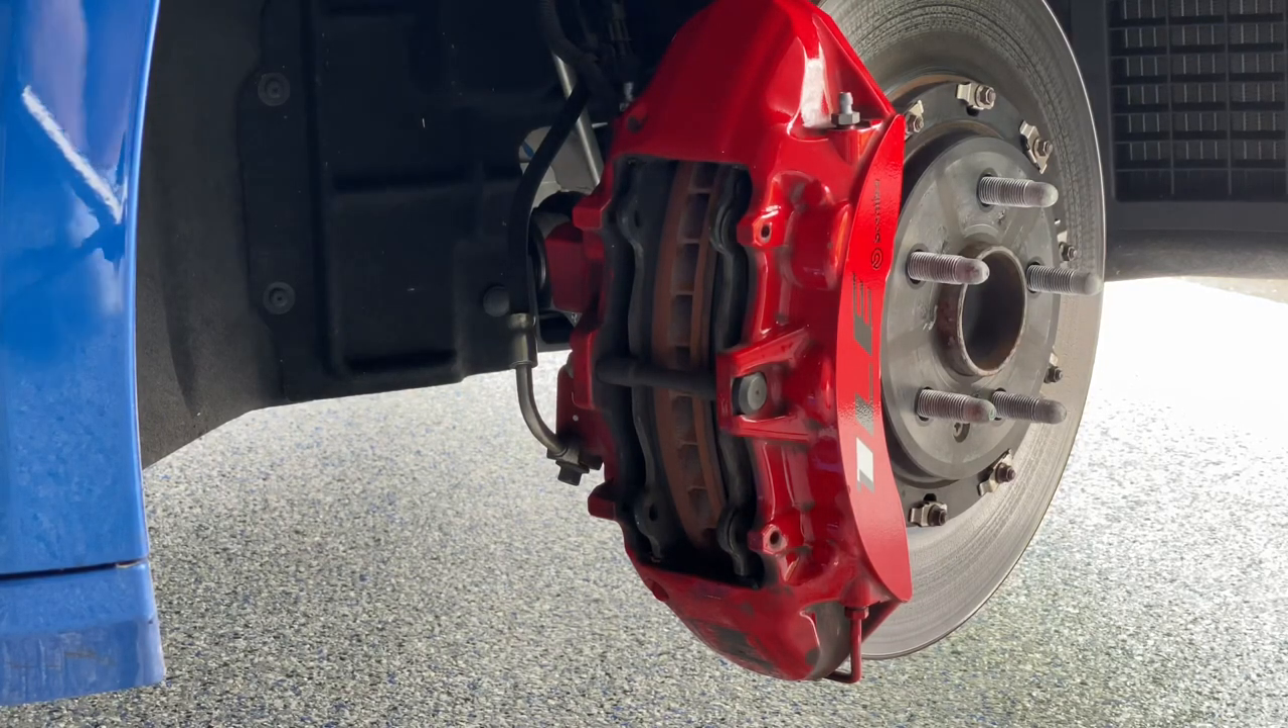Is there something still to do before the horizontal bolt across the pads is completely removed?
Yes.